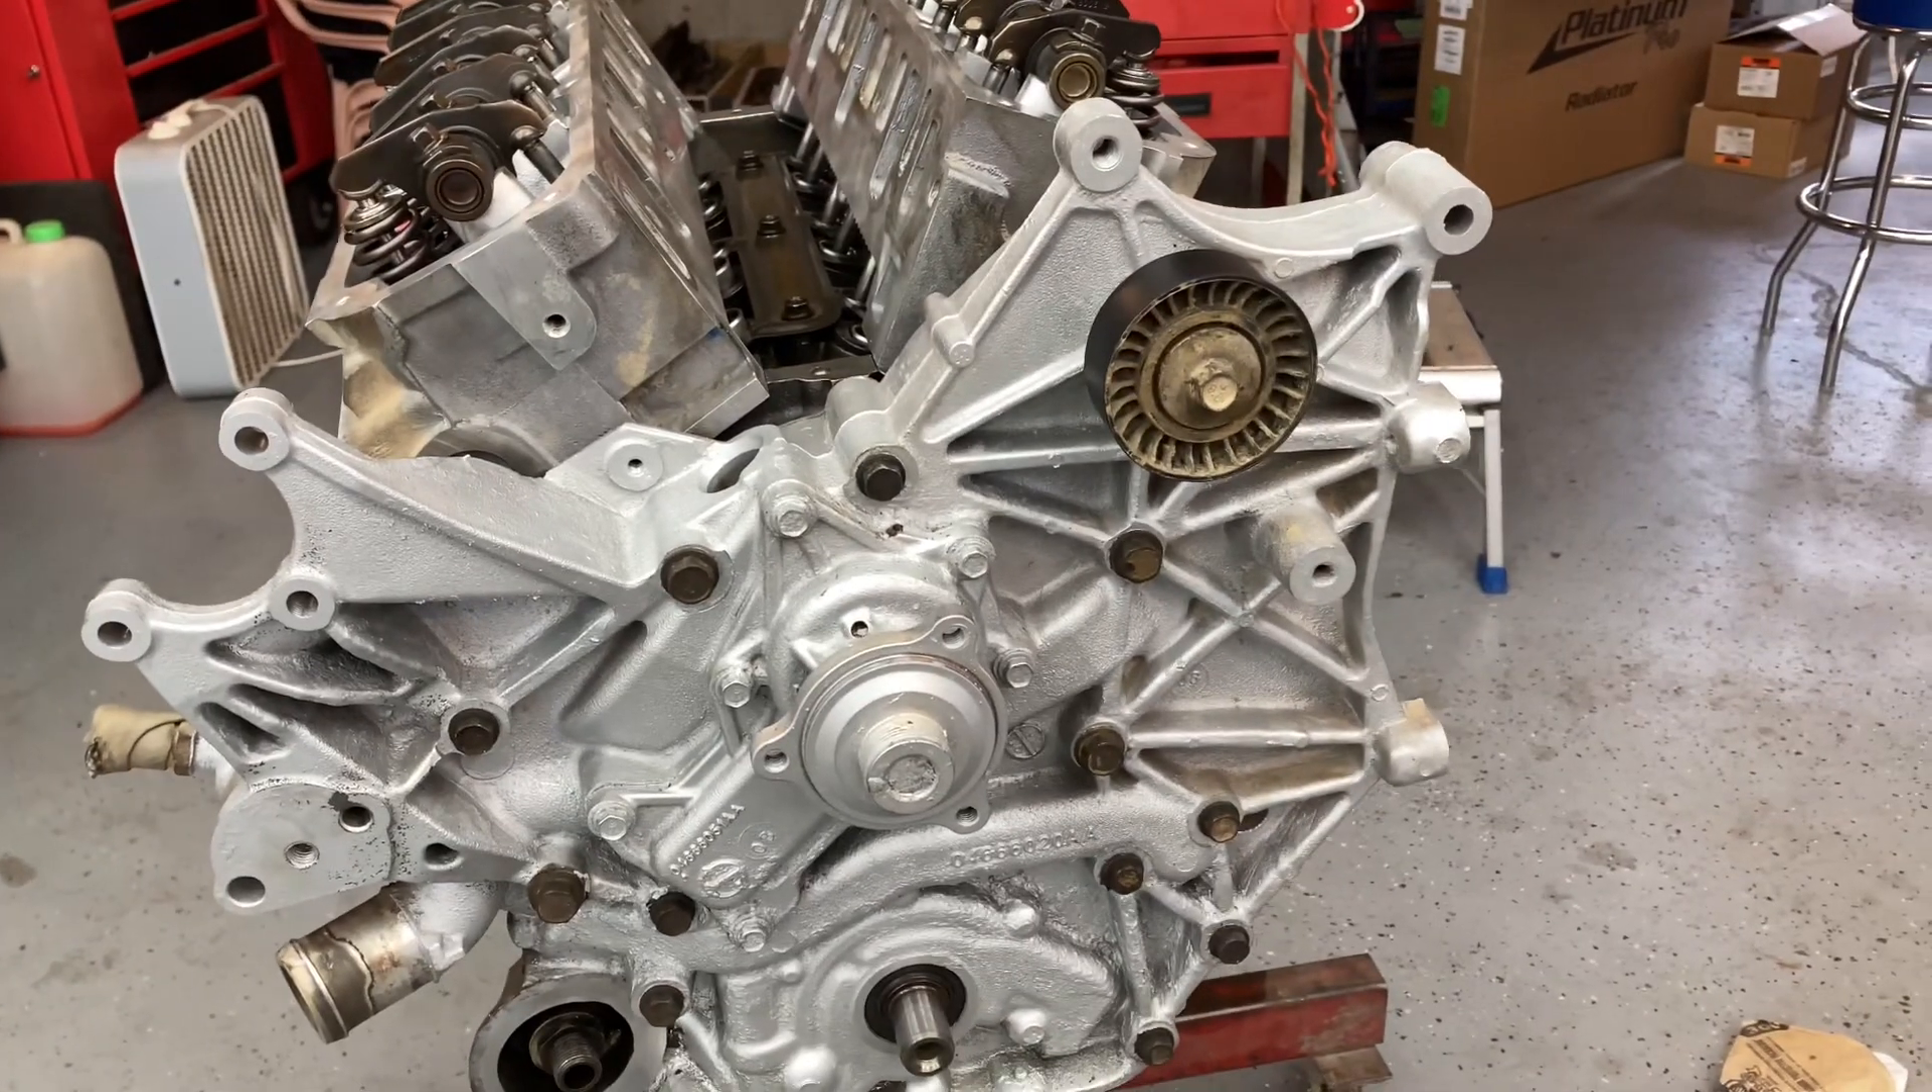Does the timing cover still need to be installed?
No.